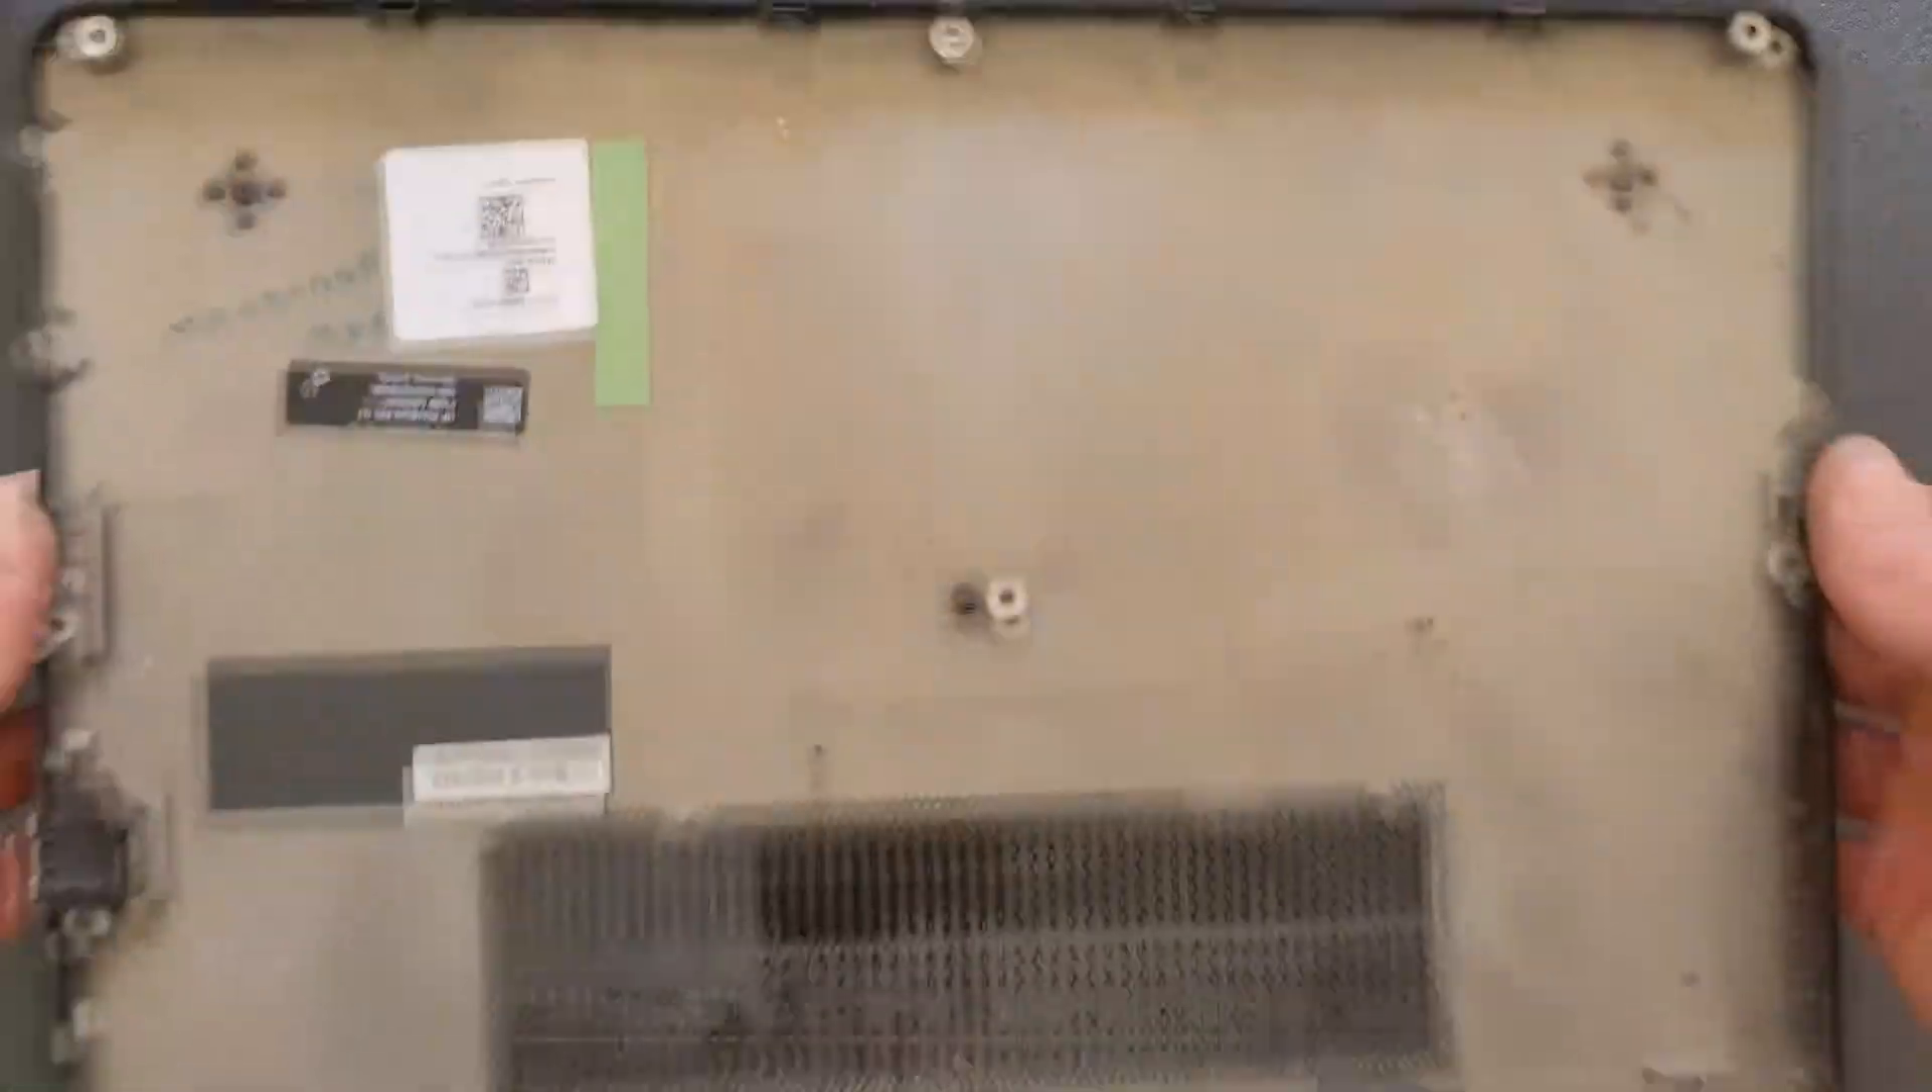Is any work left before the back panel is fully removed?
No.